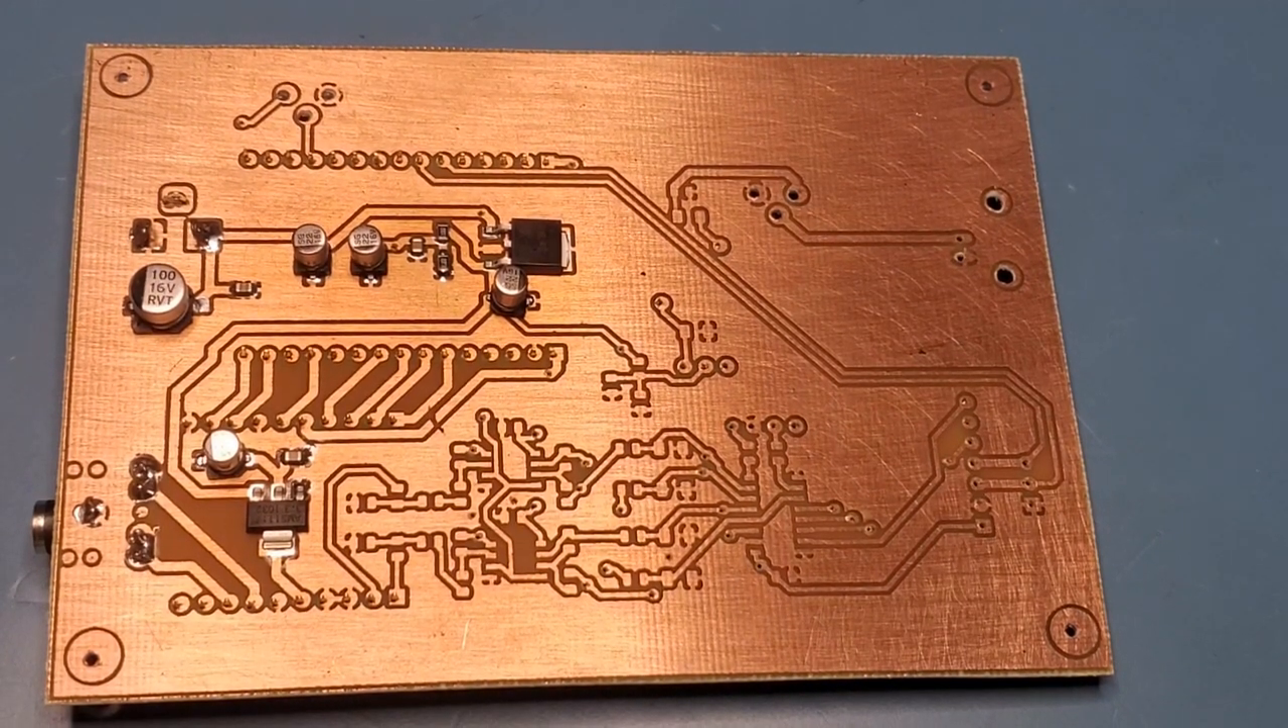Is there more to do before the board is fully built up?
Yes.